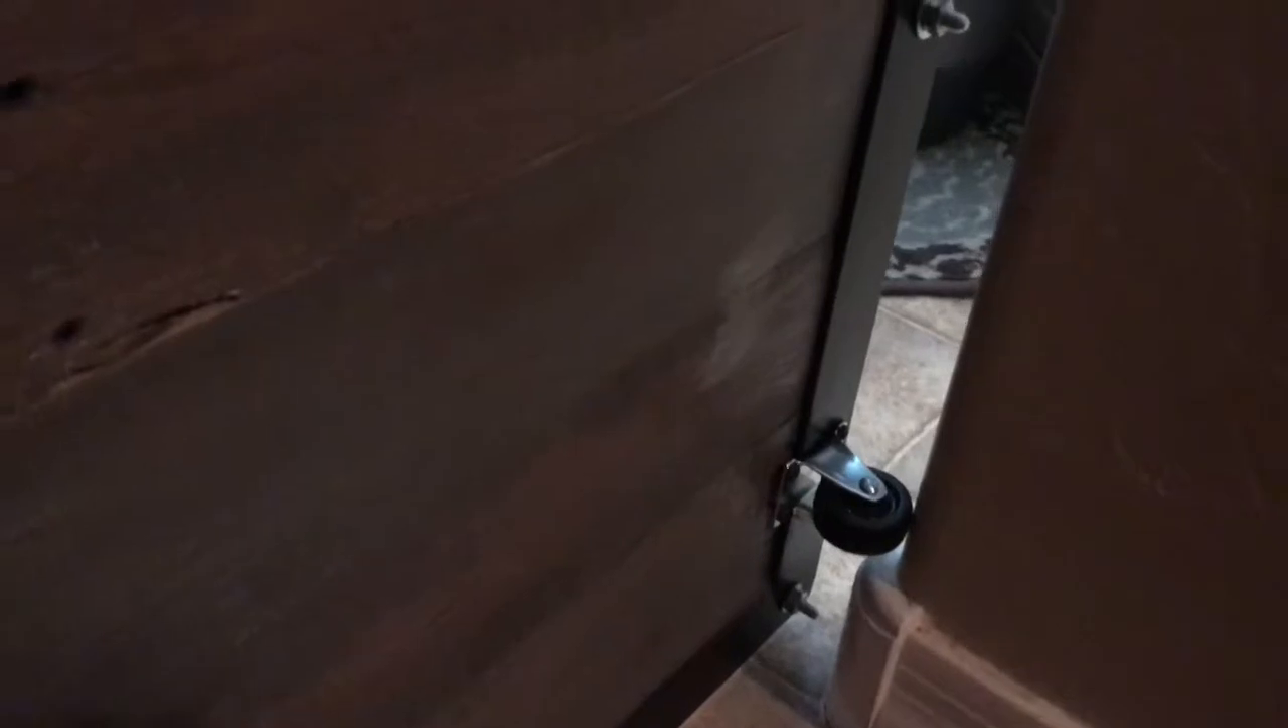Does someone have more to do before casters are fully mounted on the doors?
No.